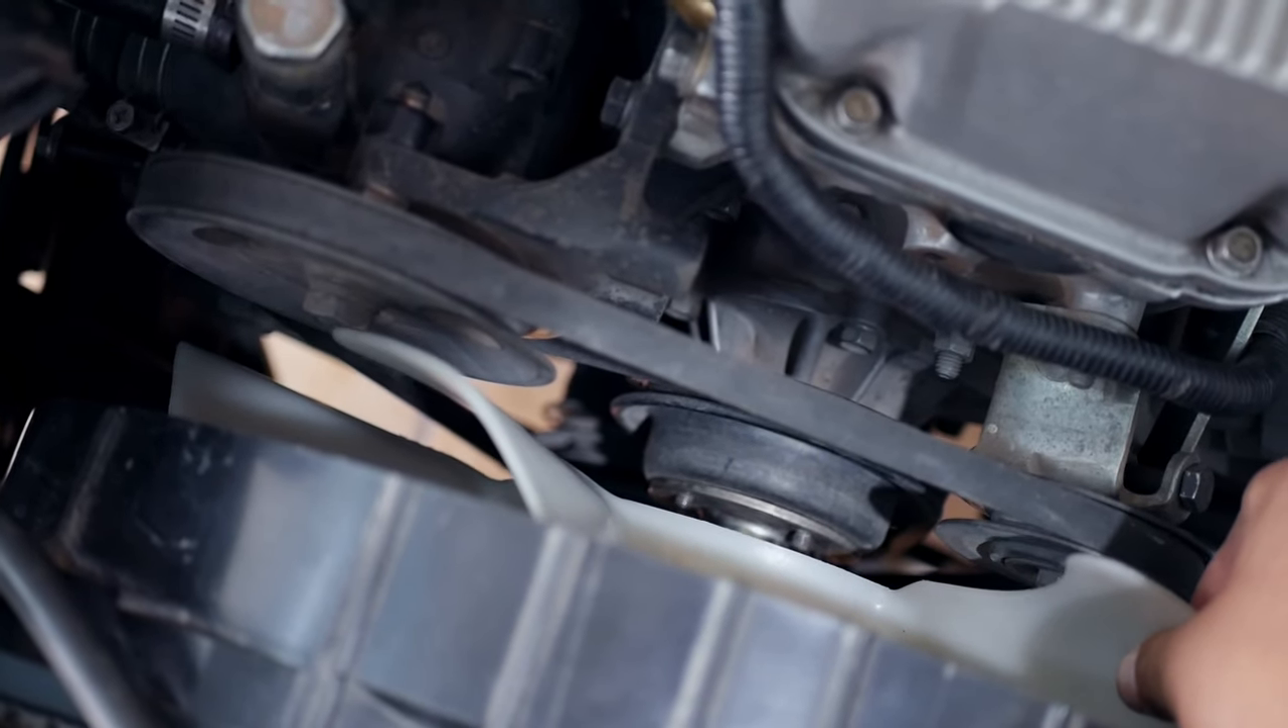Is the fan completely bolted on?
No.